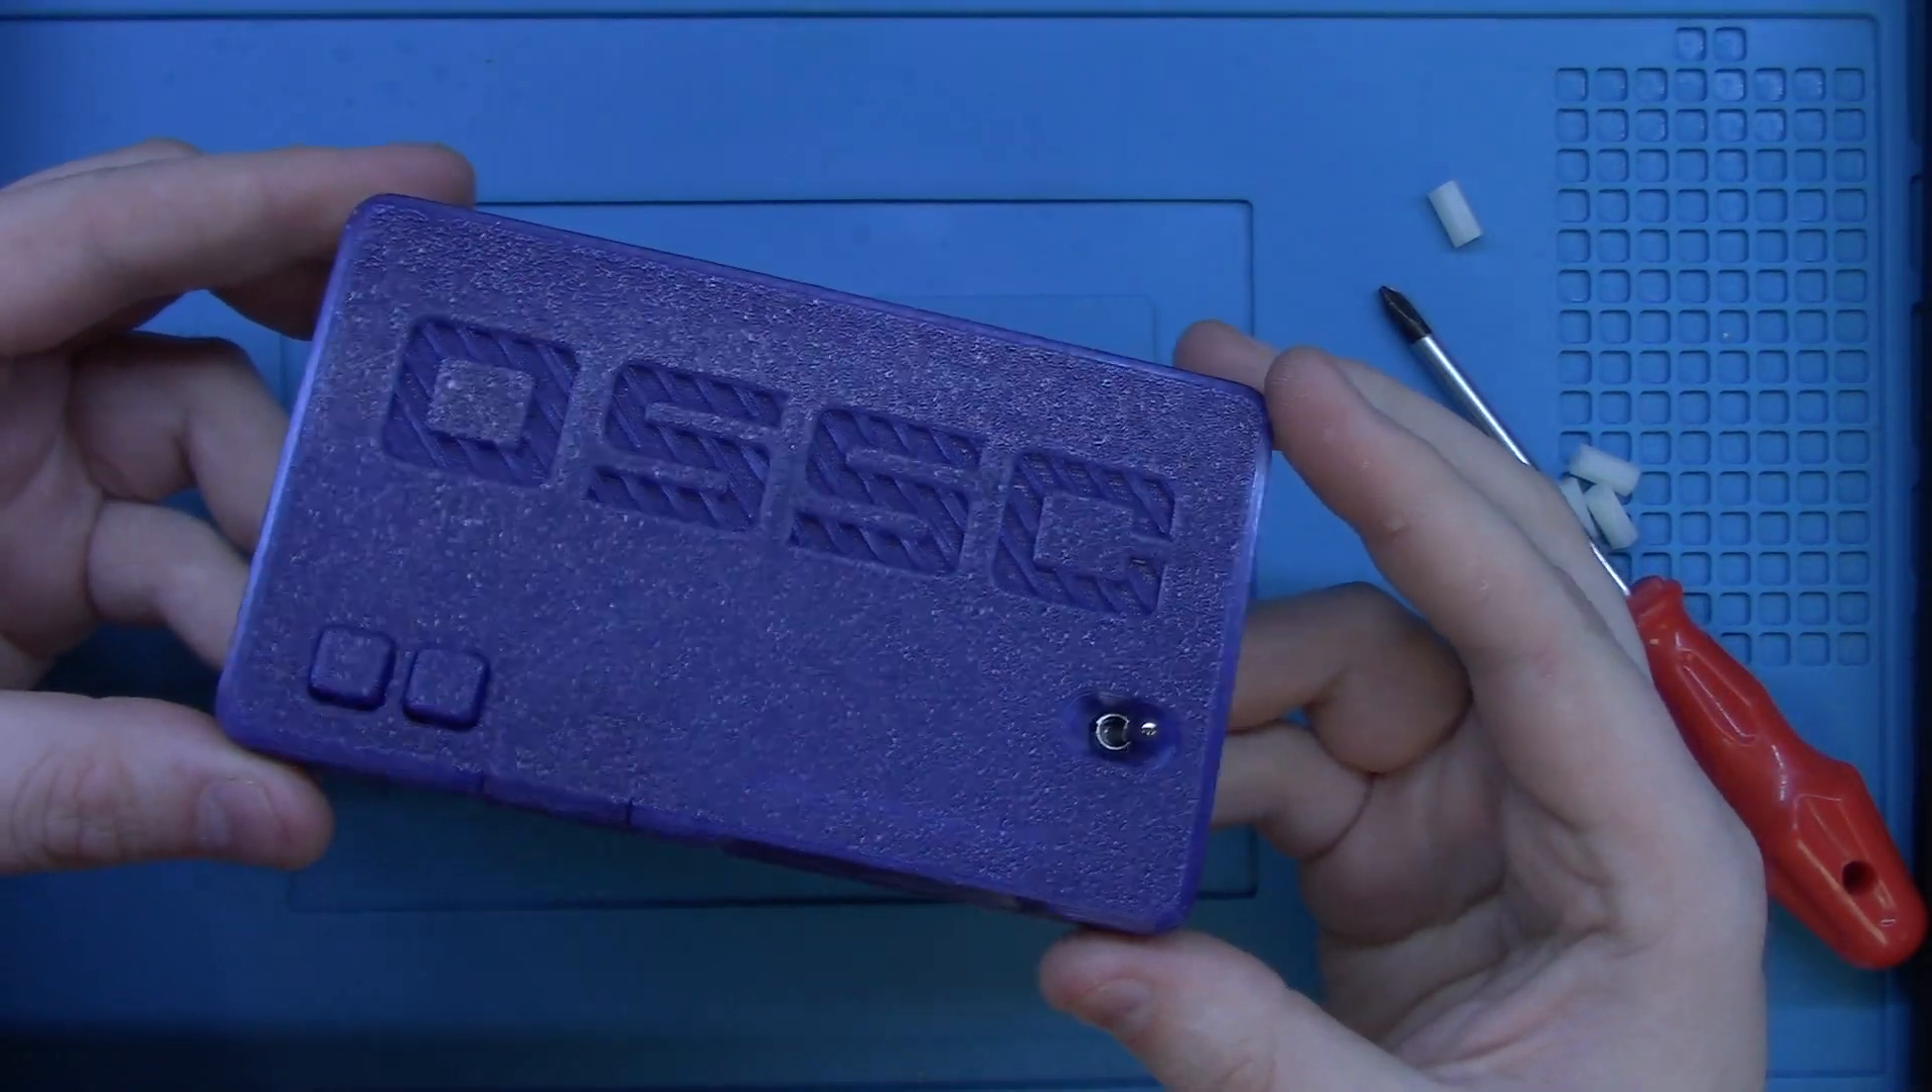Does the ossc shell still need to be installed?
No.